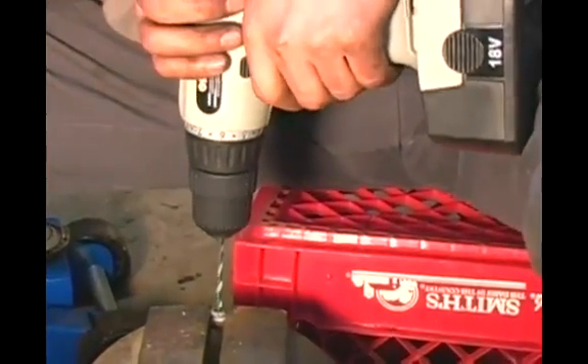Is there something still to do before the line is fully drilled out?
Yes.